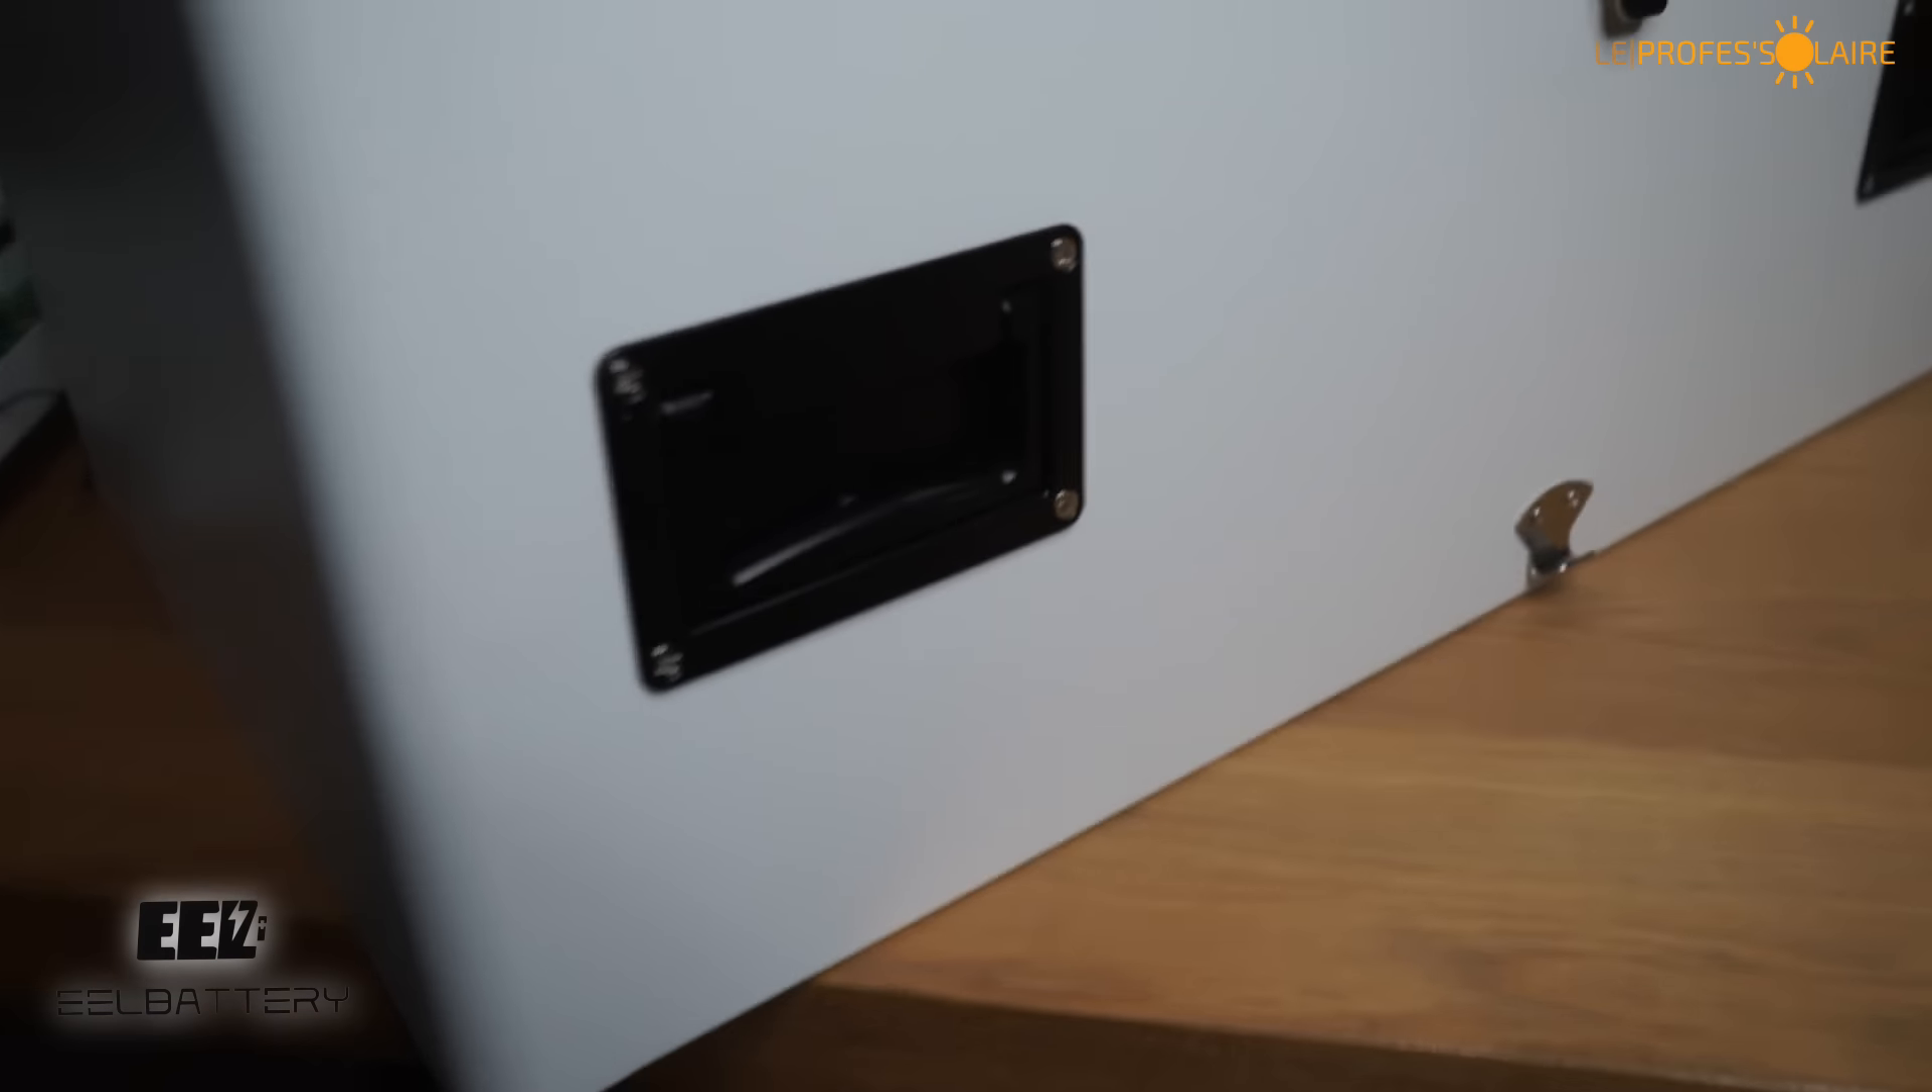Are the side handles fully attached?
Yes.